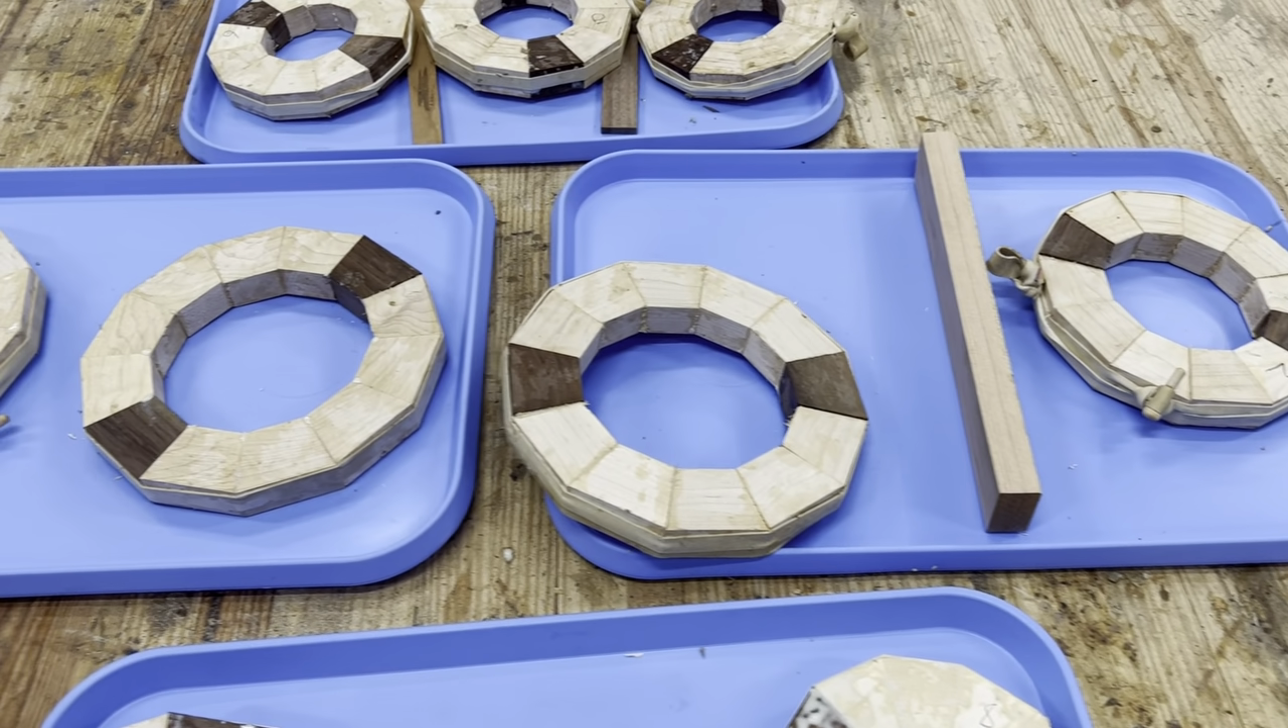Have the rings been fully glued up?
Yes.